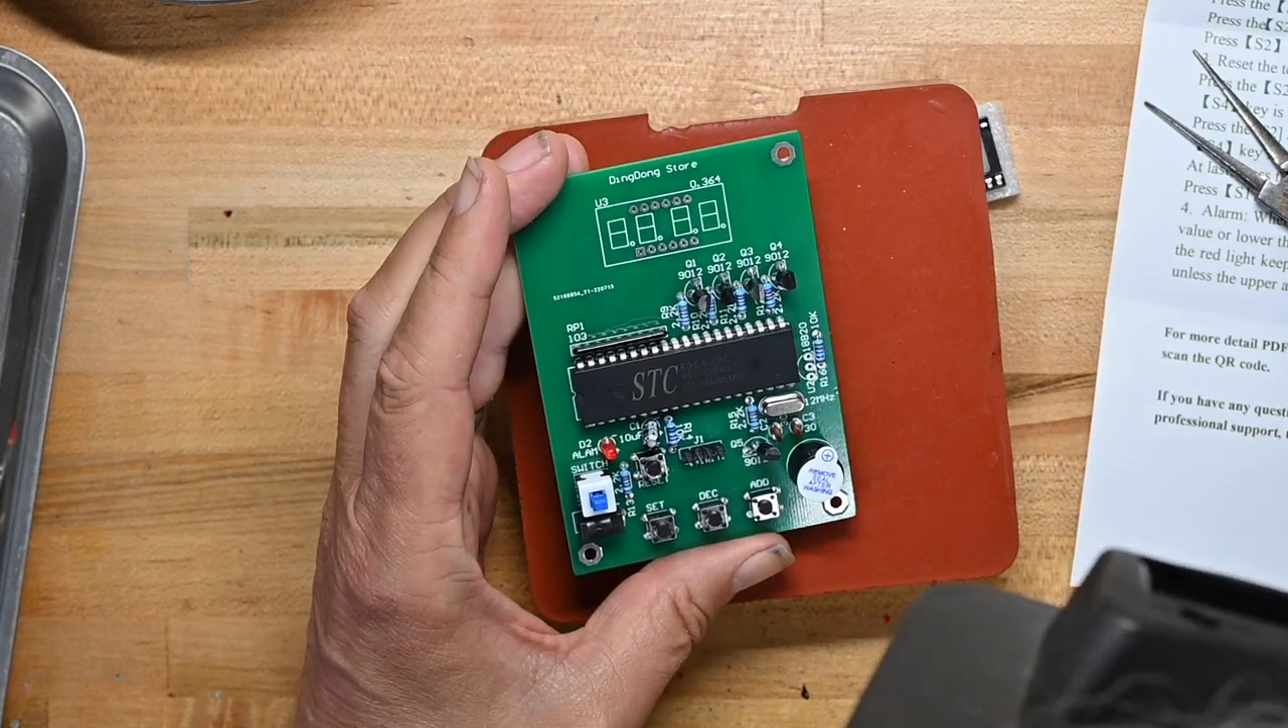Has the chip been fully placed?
Yes.